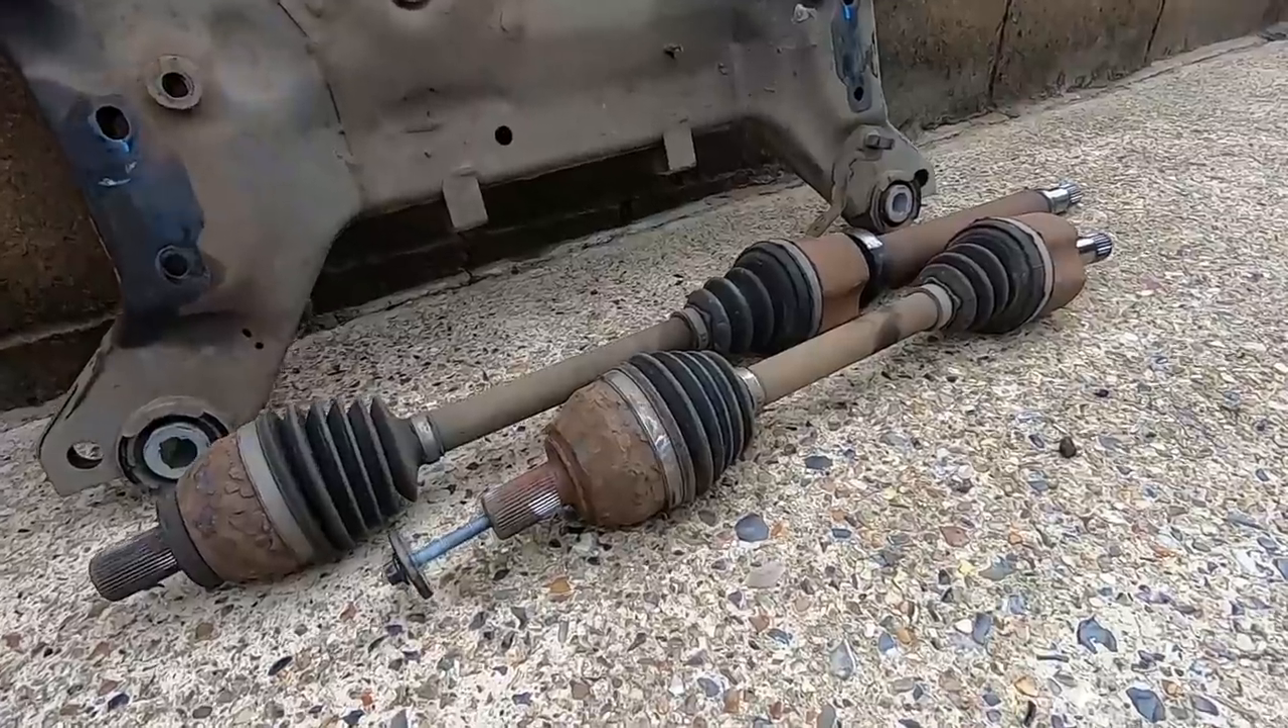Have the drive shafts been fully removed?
Yes.